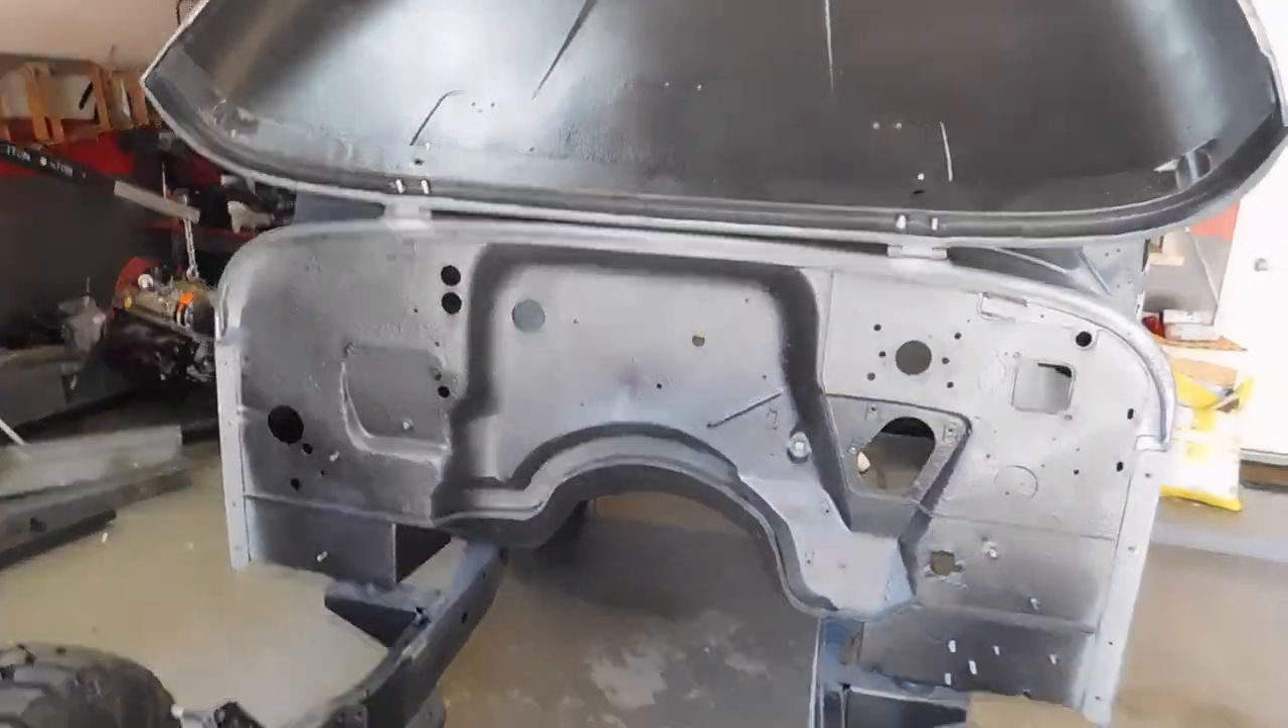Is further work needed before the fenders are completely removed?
No.